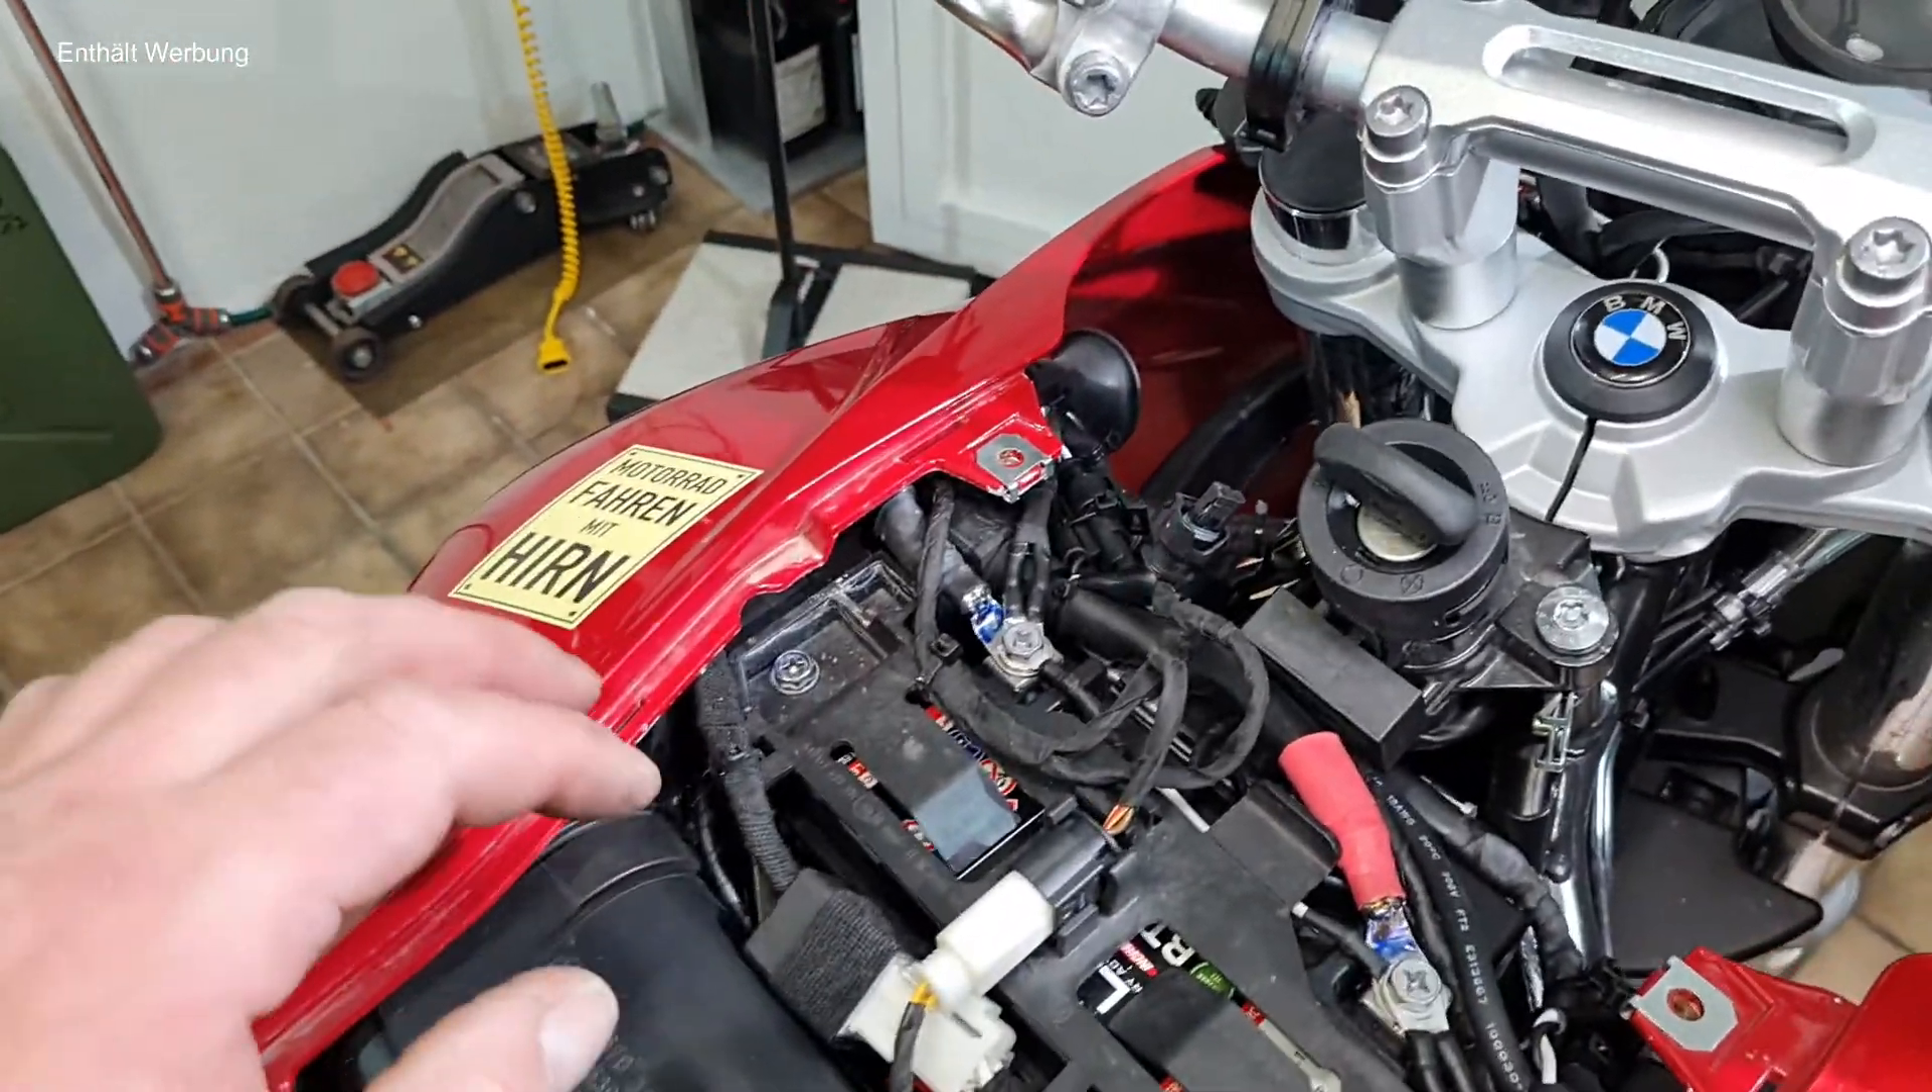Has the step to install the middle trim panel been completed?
No.